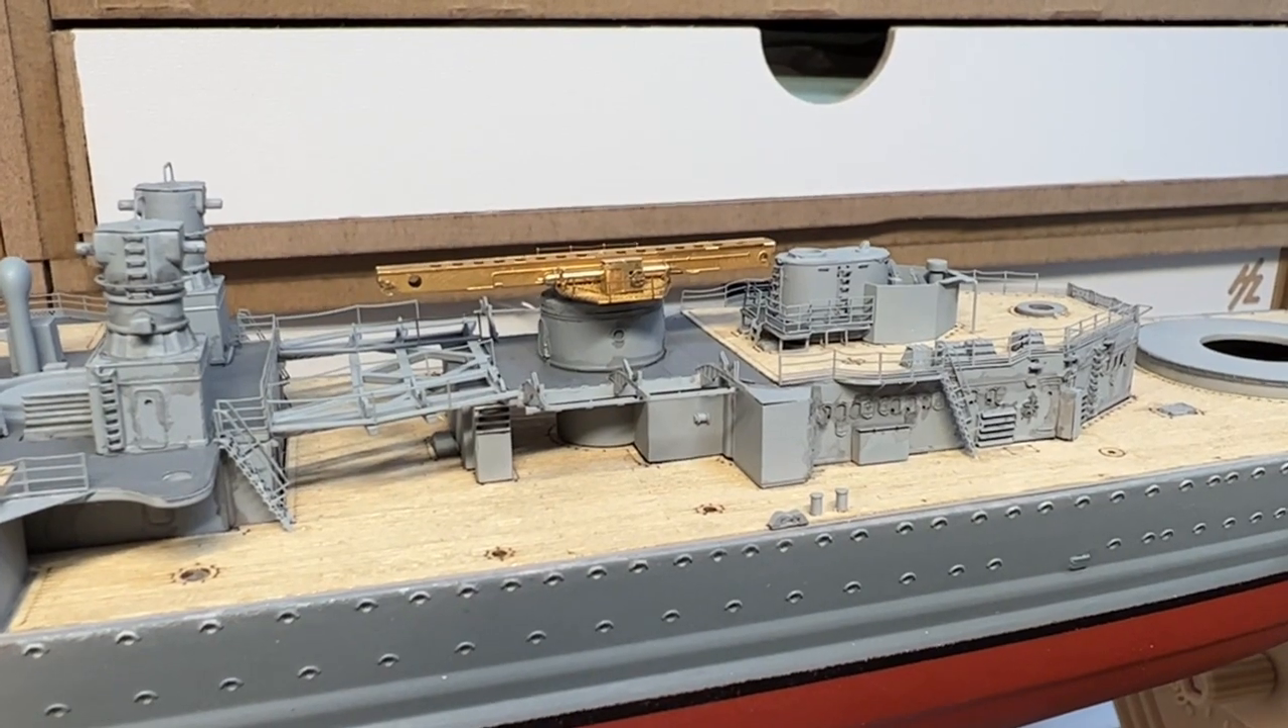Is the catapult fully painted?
No.